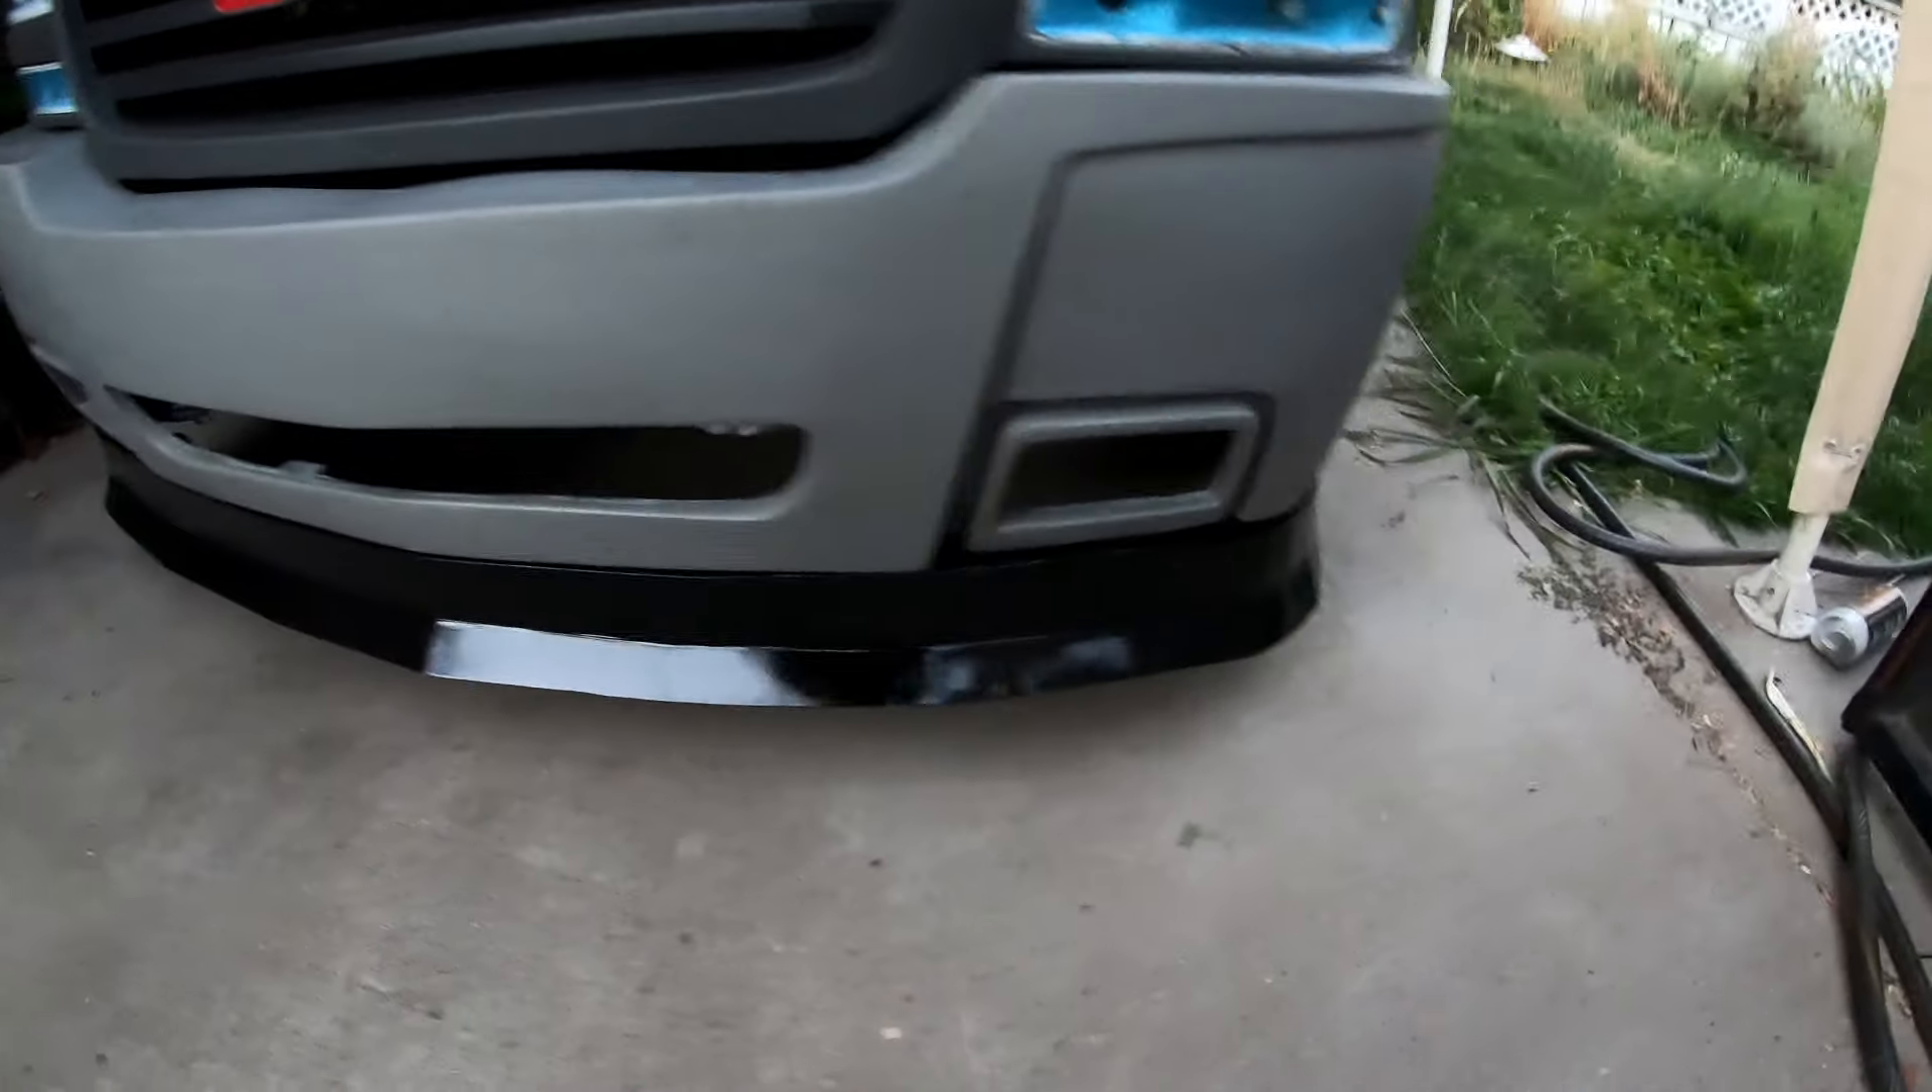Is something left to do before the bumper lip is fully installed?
No.